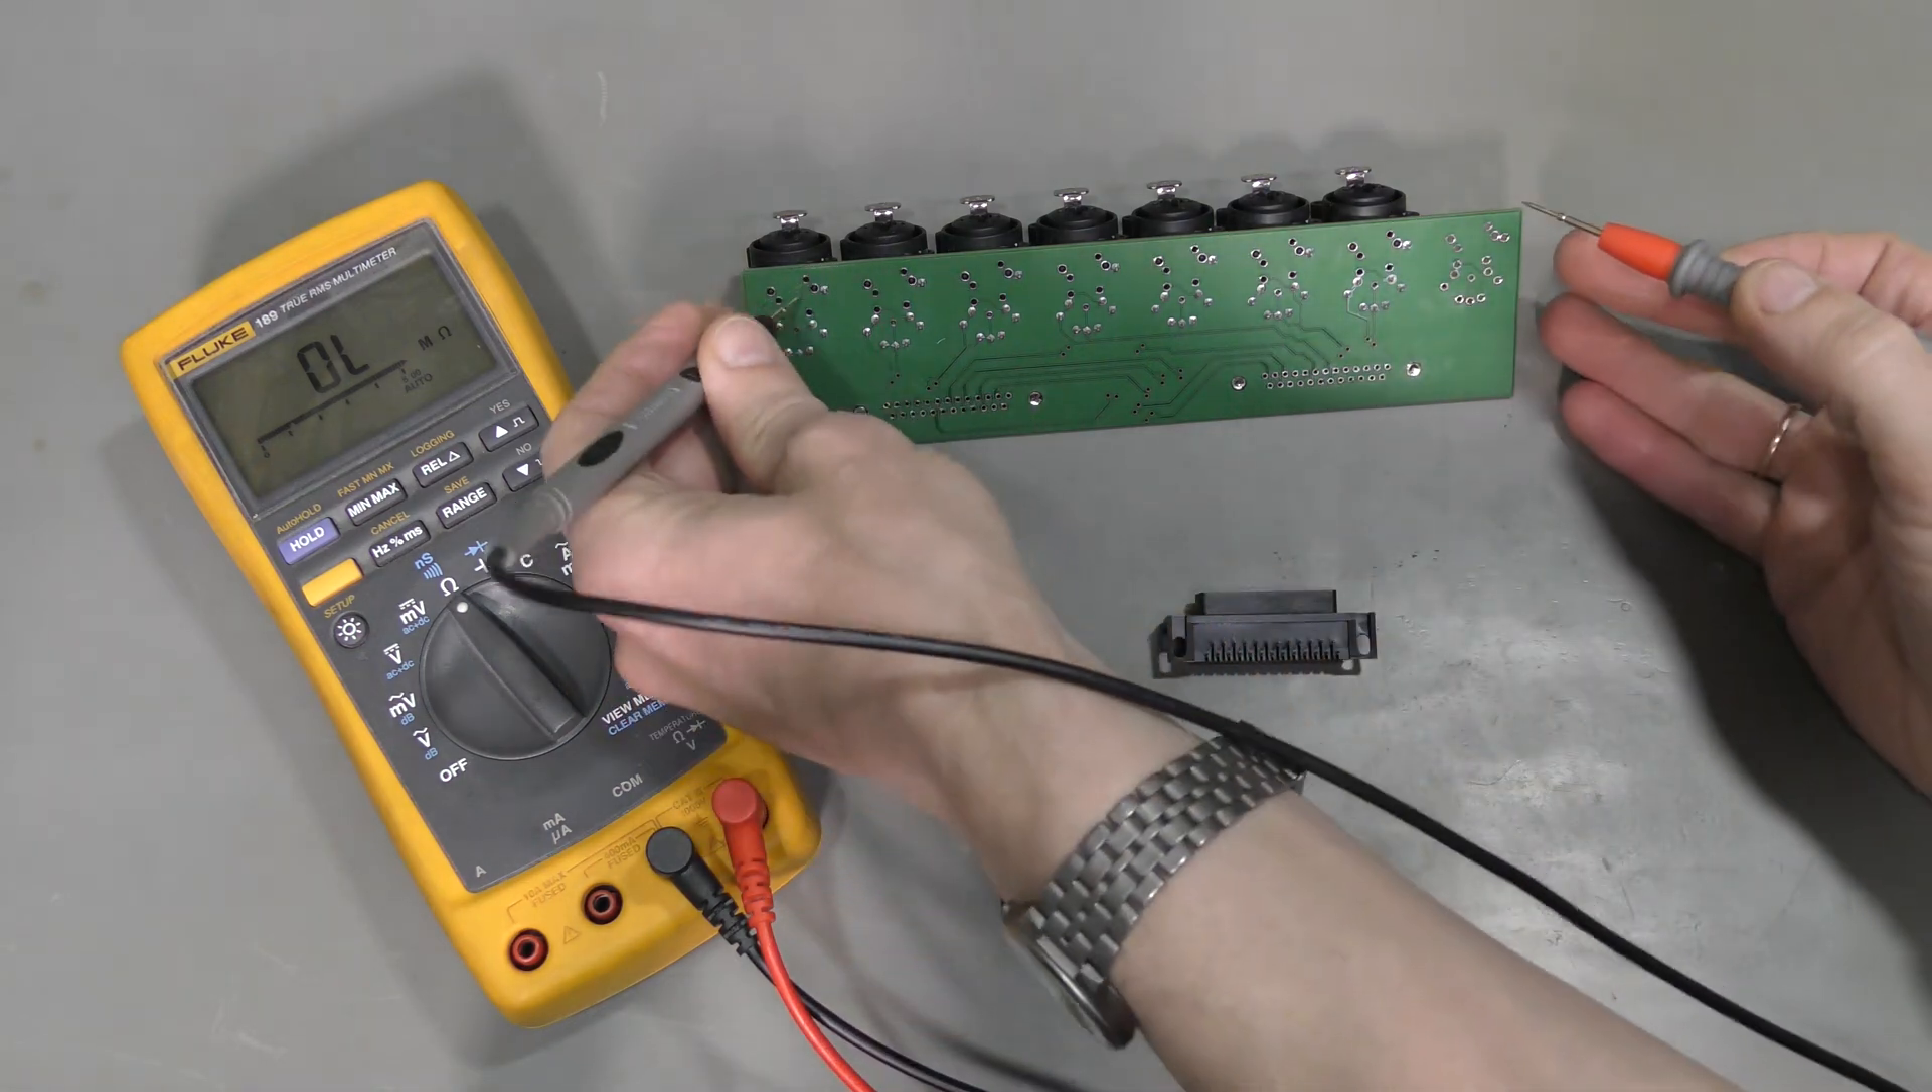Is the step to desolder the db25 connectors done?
Yes.